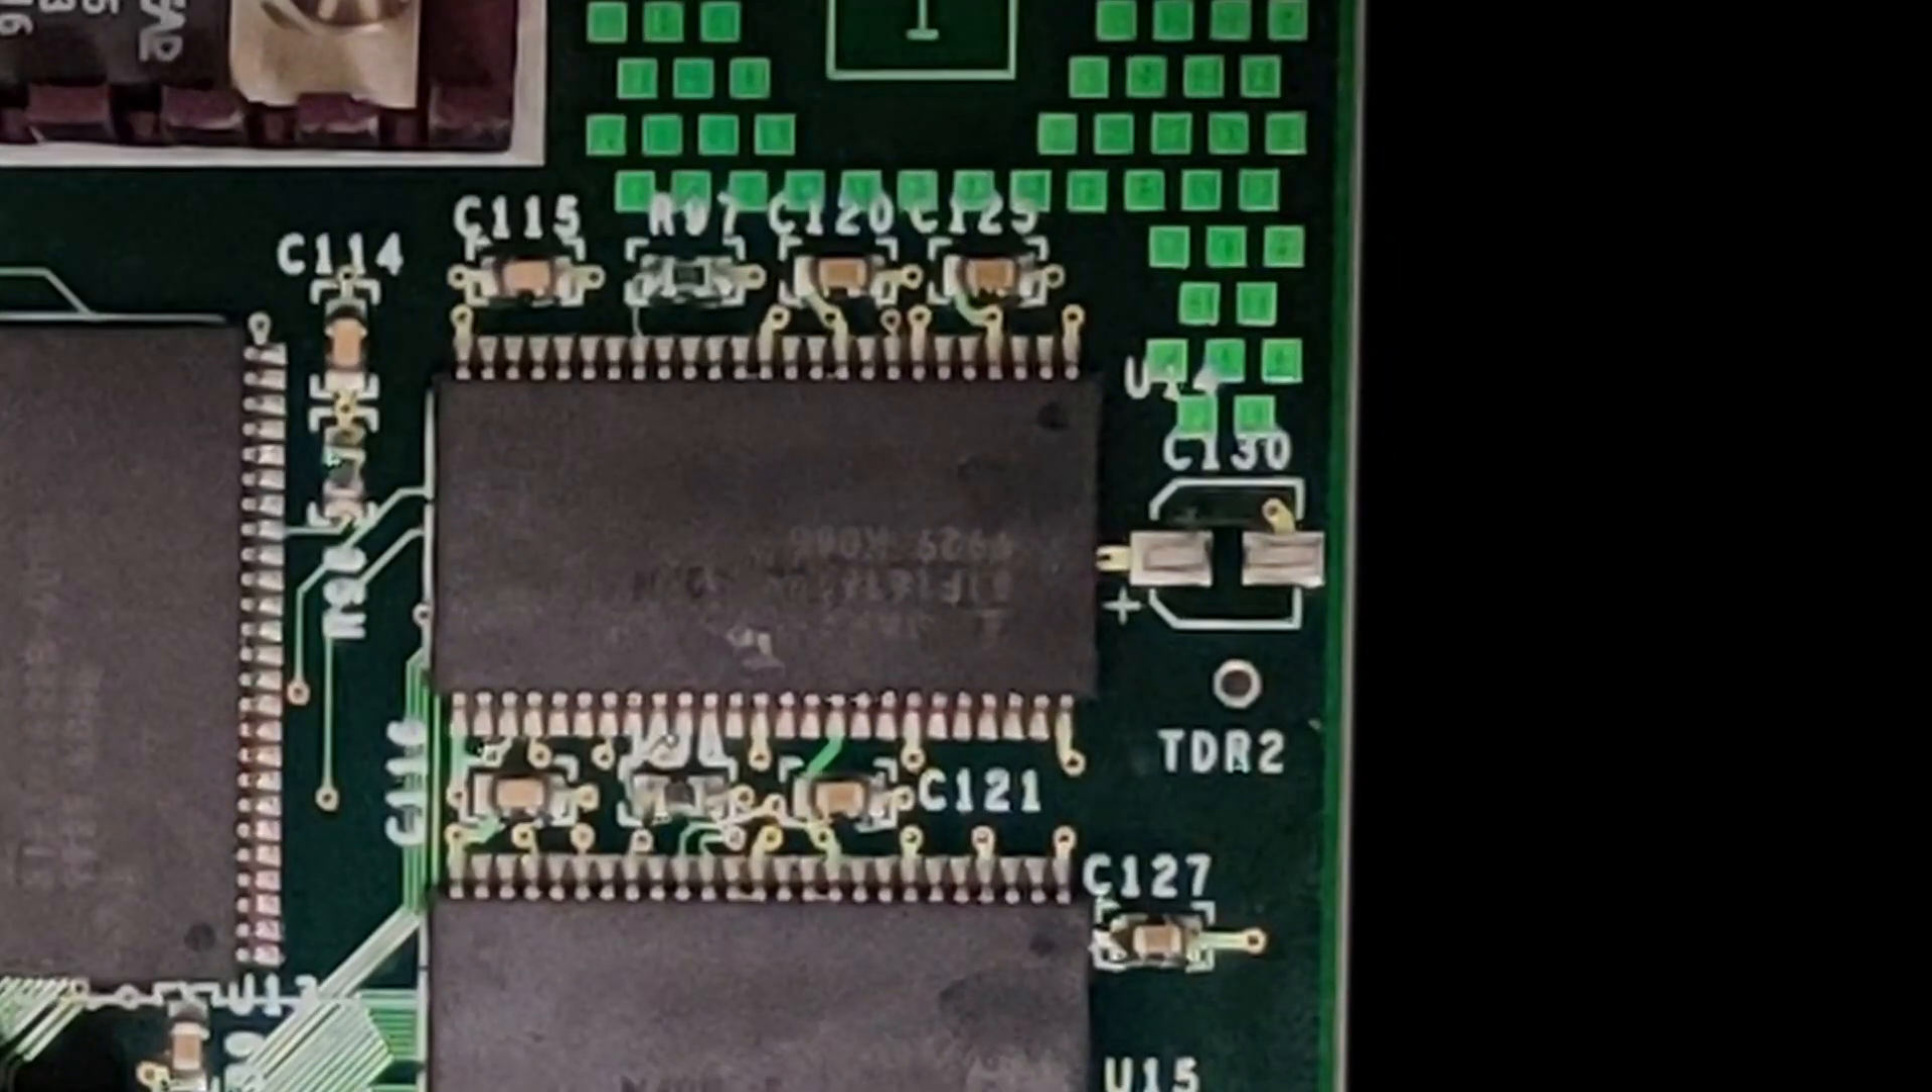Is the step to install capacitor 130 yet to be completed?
Yes.